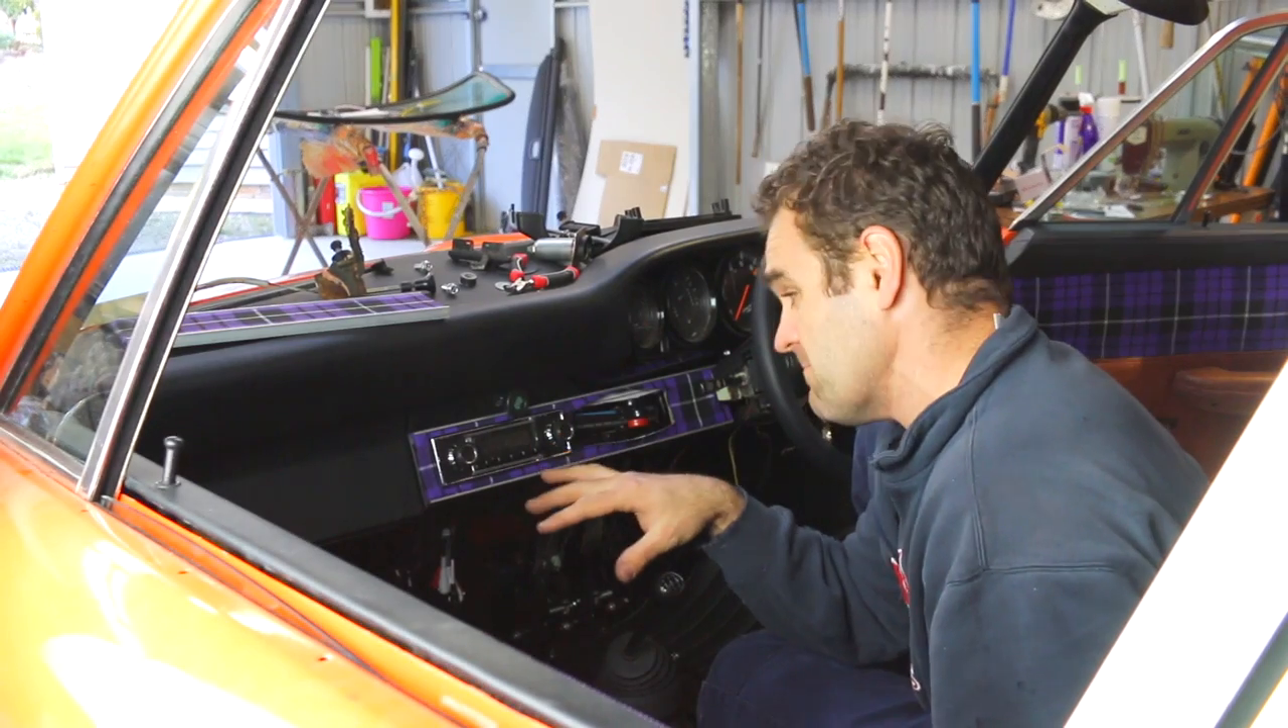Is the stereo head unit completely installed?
Yes.